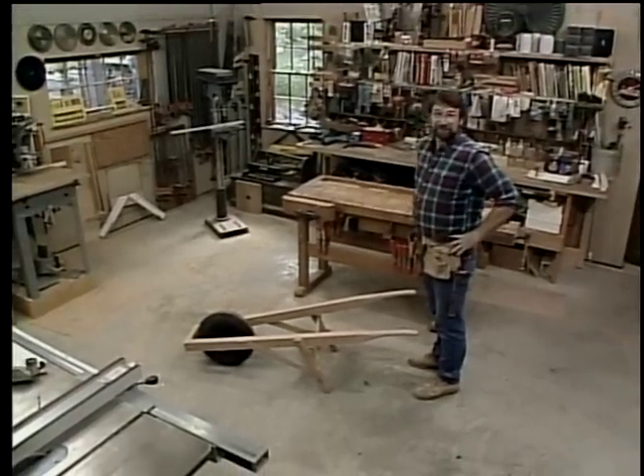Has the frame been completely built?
Yes.